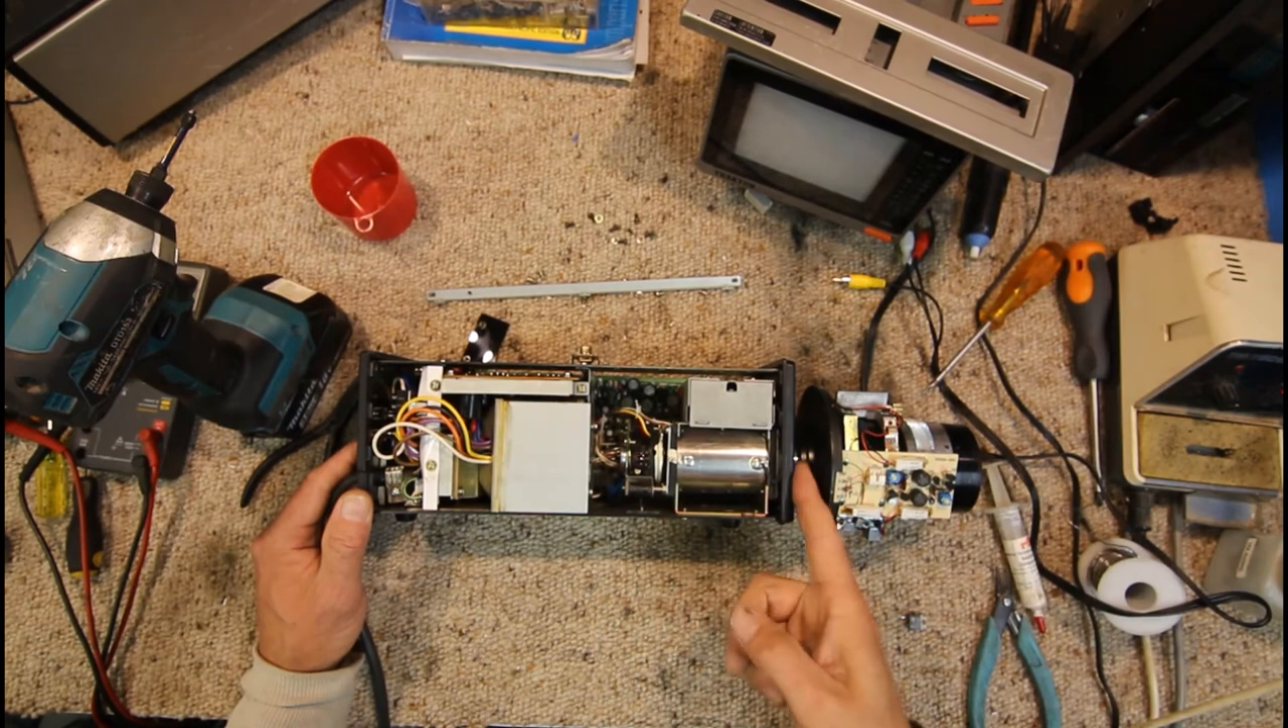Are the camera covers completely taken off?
Yes.